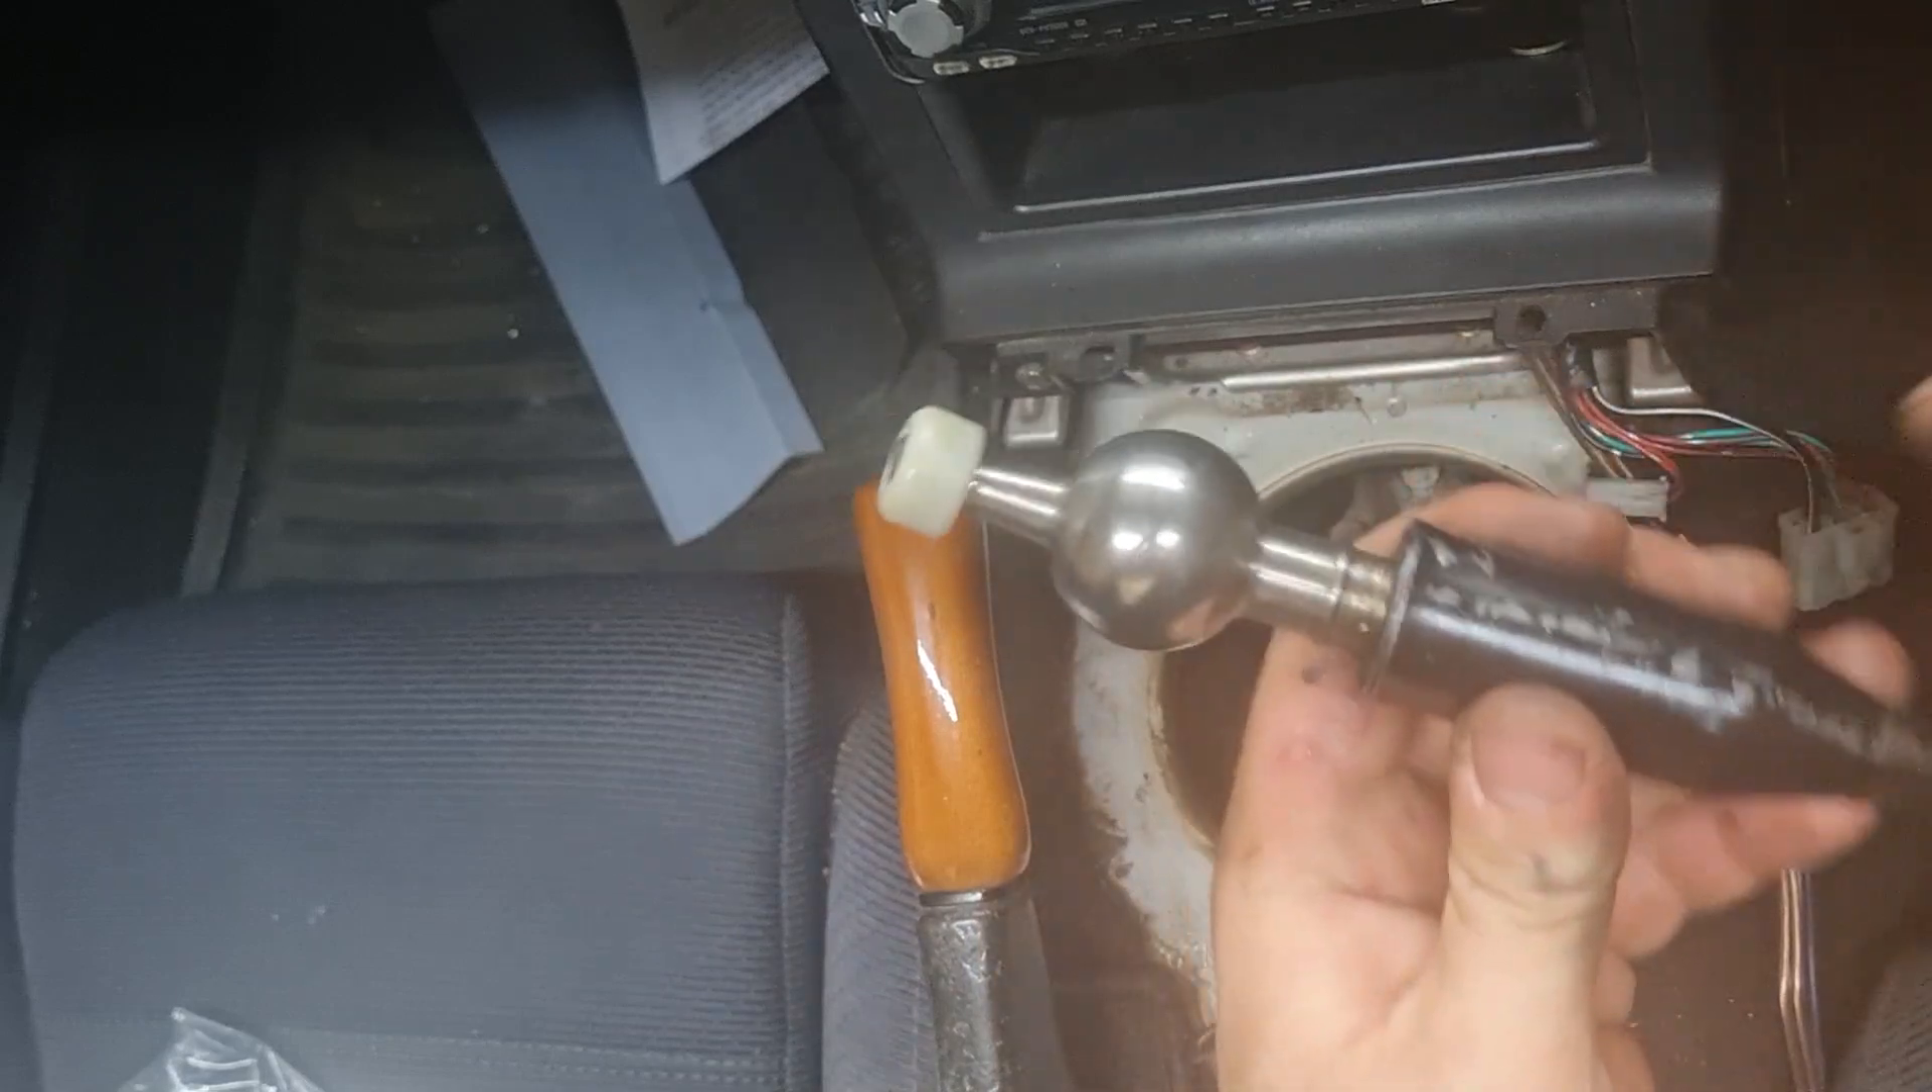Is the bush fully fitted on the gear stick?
Yes.